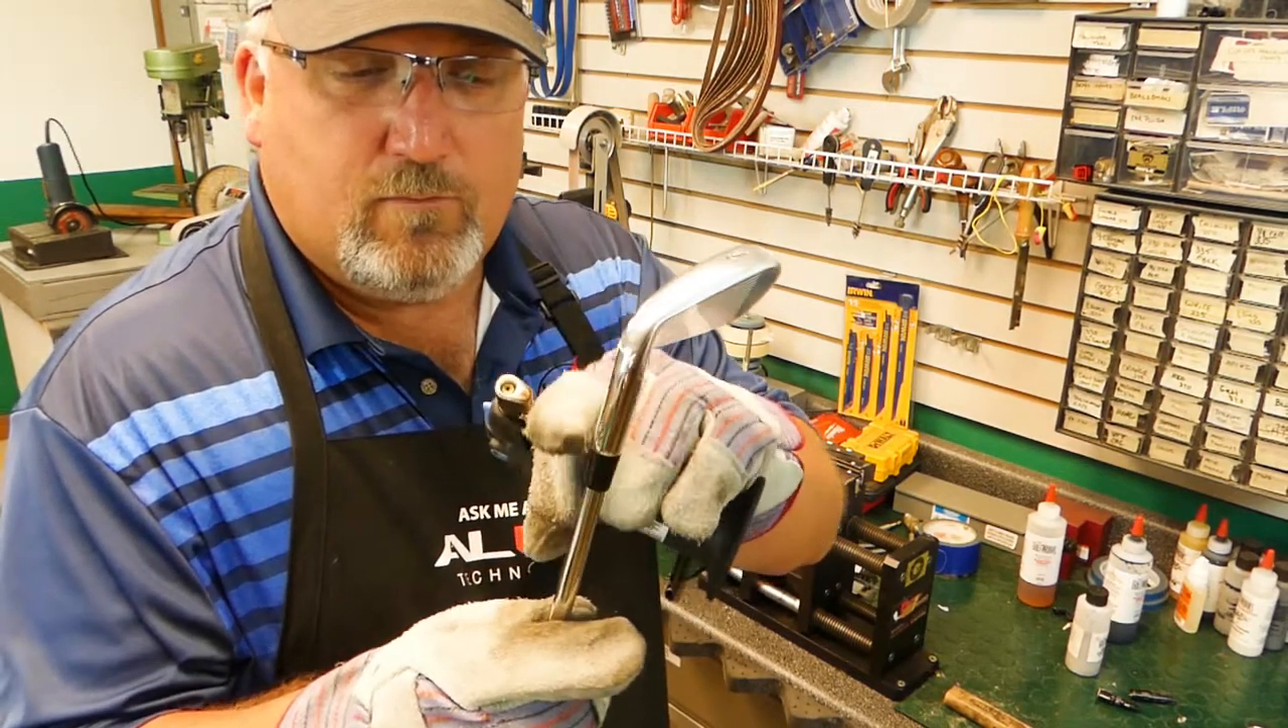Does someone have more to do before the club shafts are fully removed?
Yes.